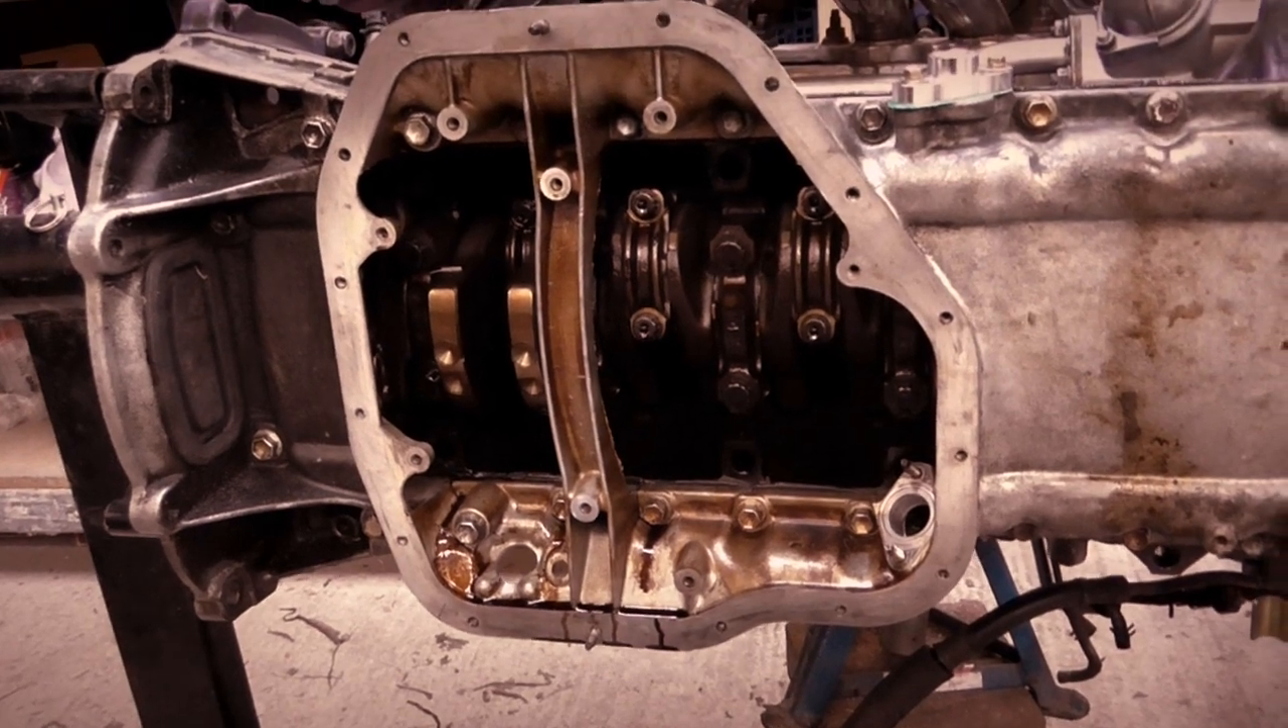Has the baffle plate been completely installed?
No.